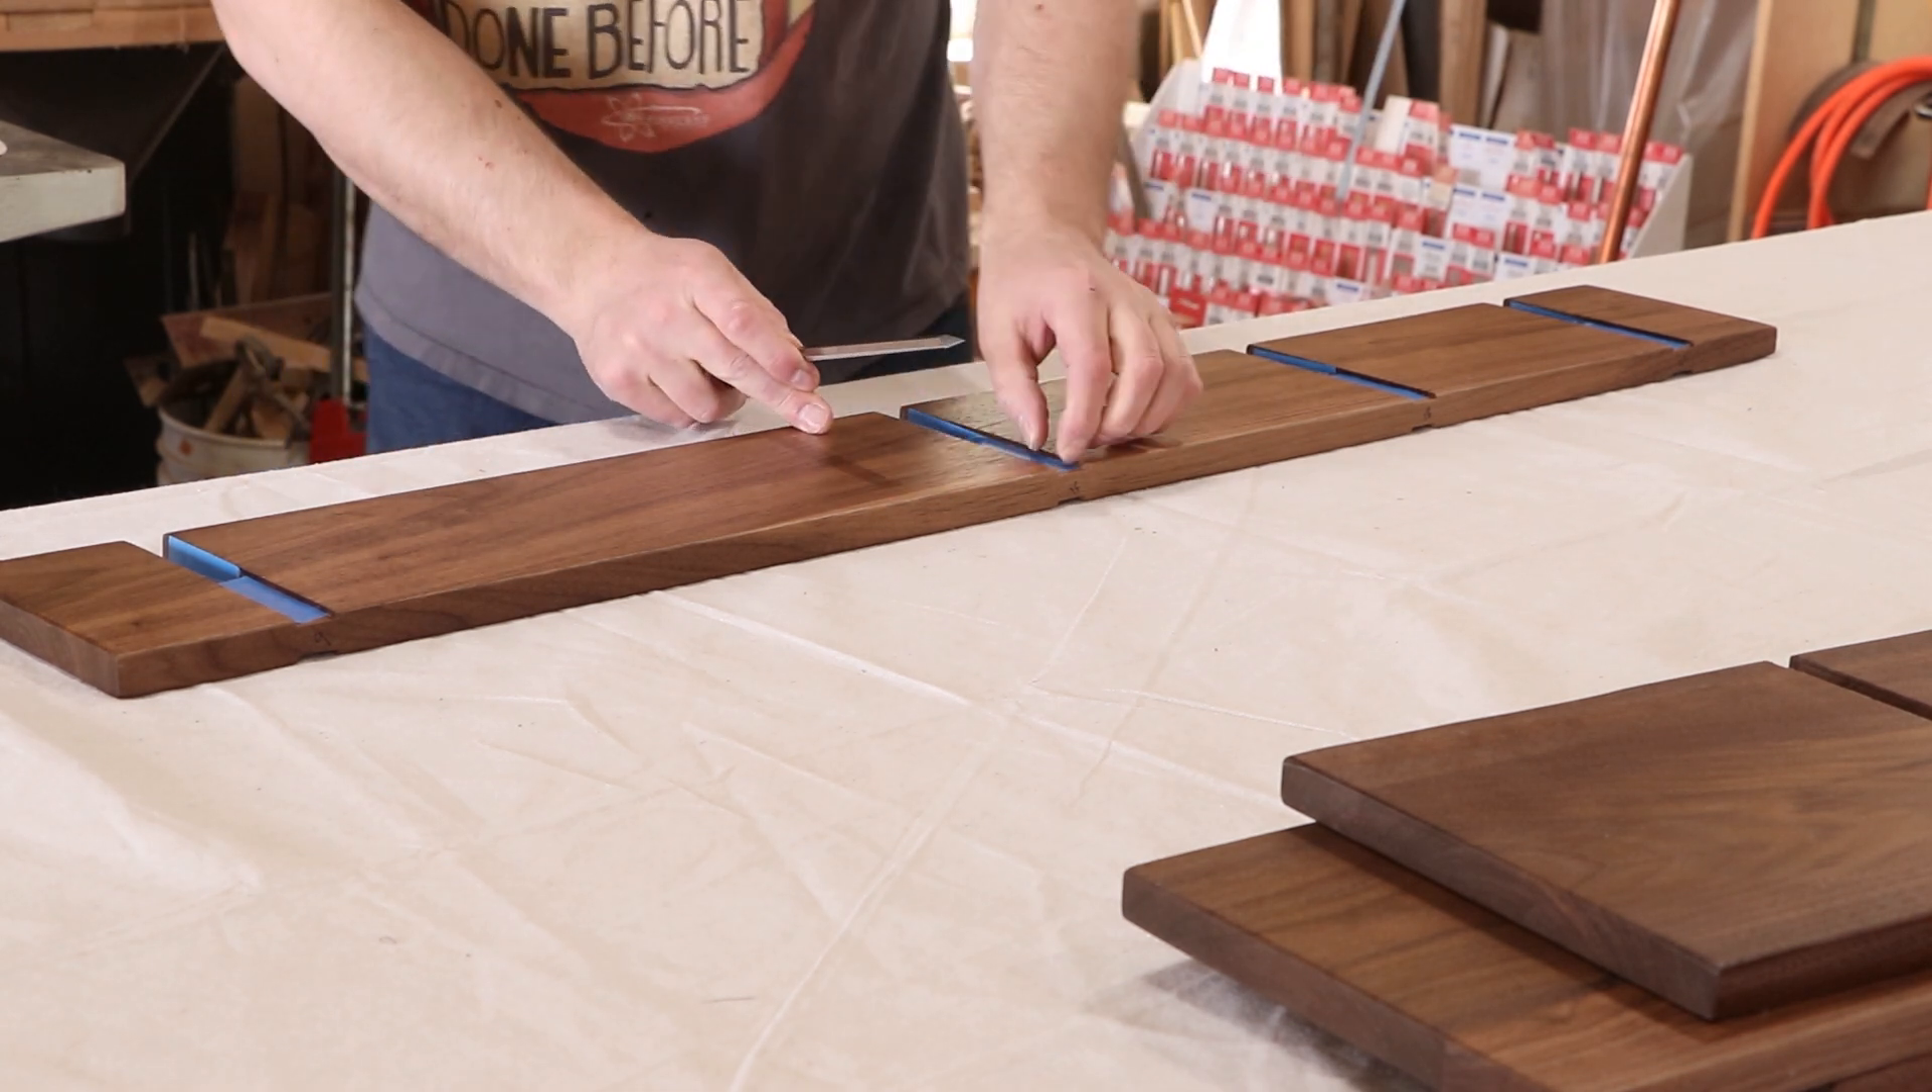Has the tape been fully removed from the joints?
No.